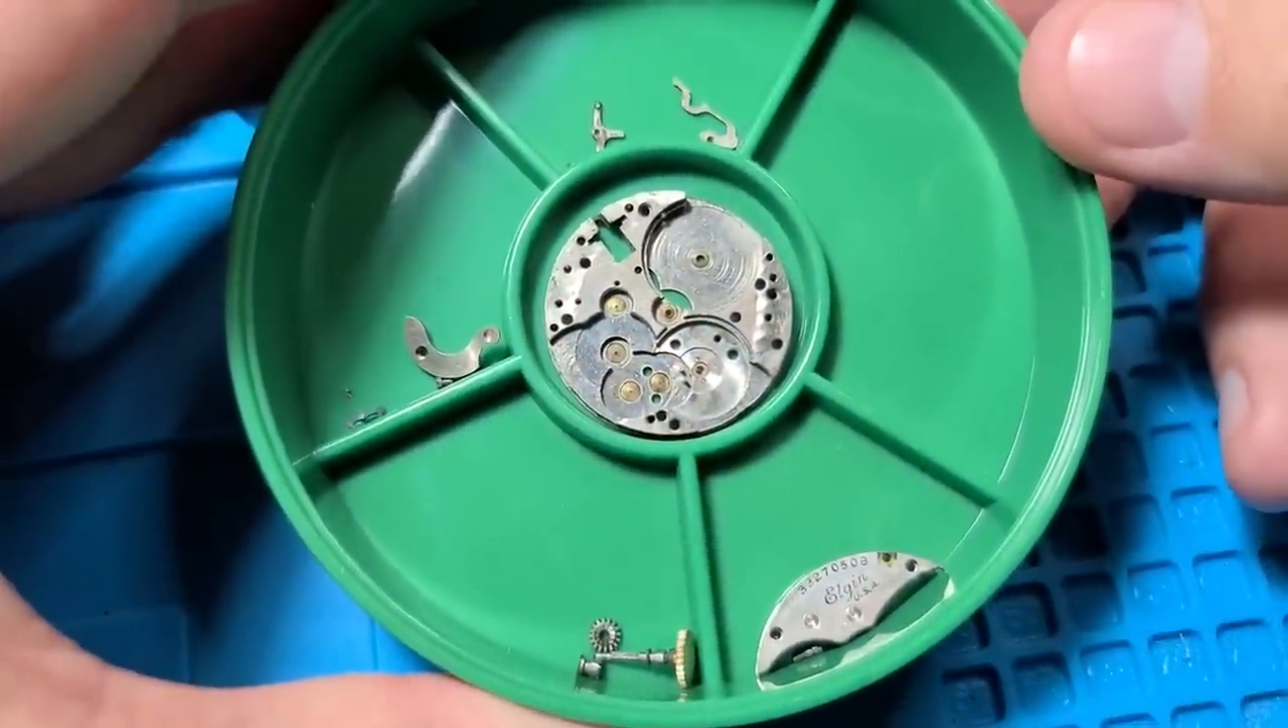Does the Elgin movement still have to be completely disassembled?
No.